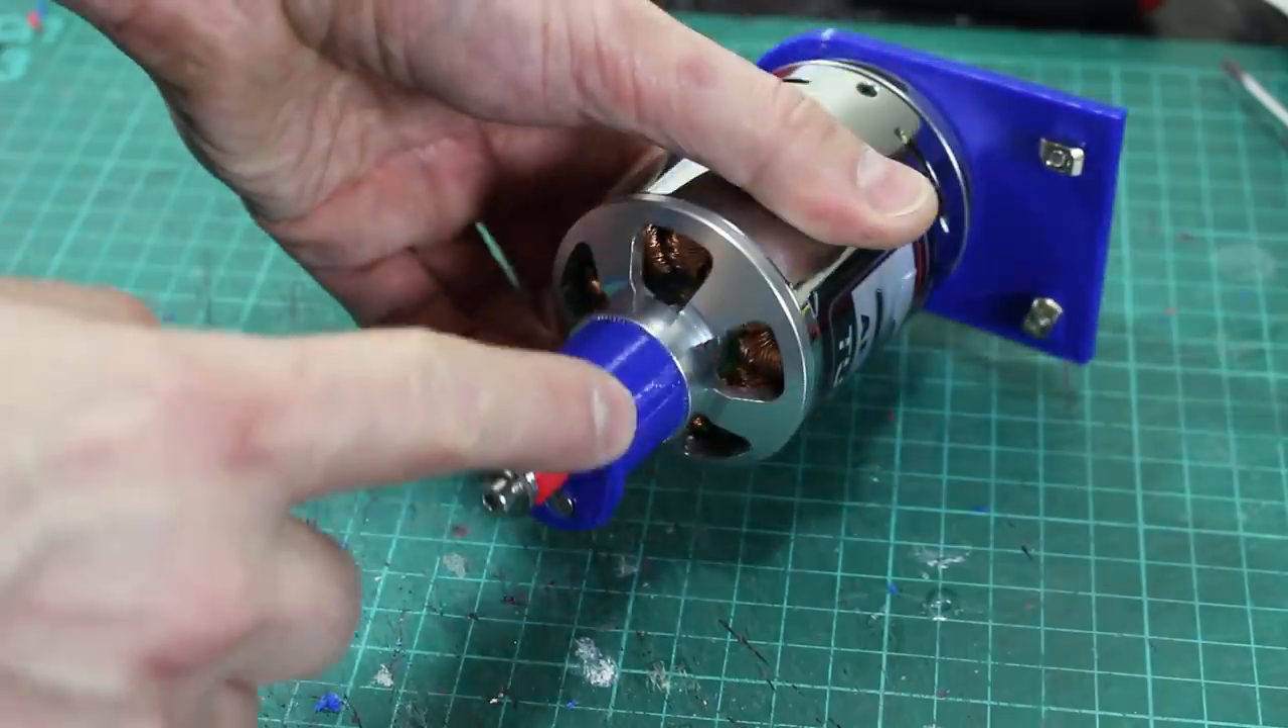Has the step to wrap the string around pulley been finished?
No.